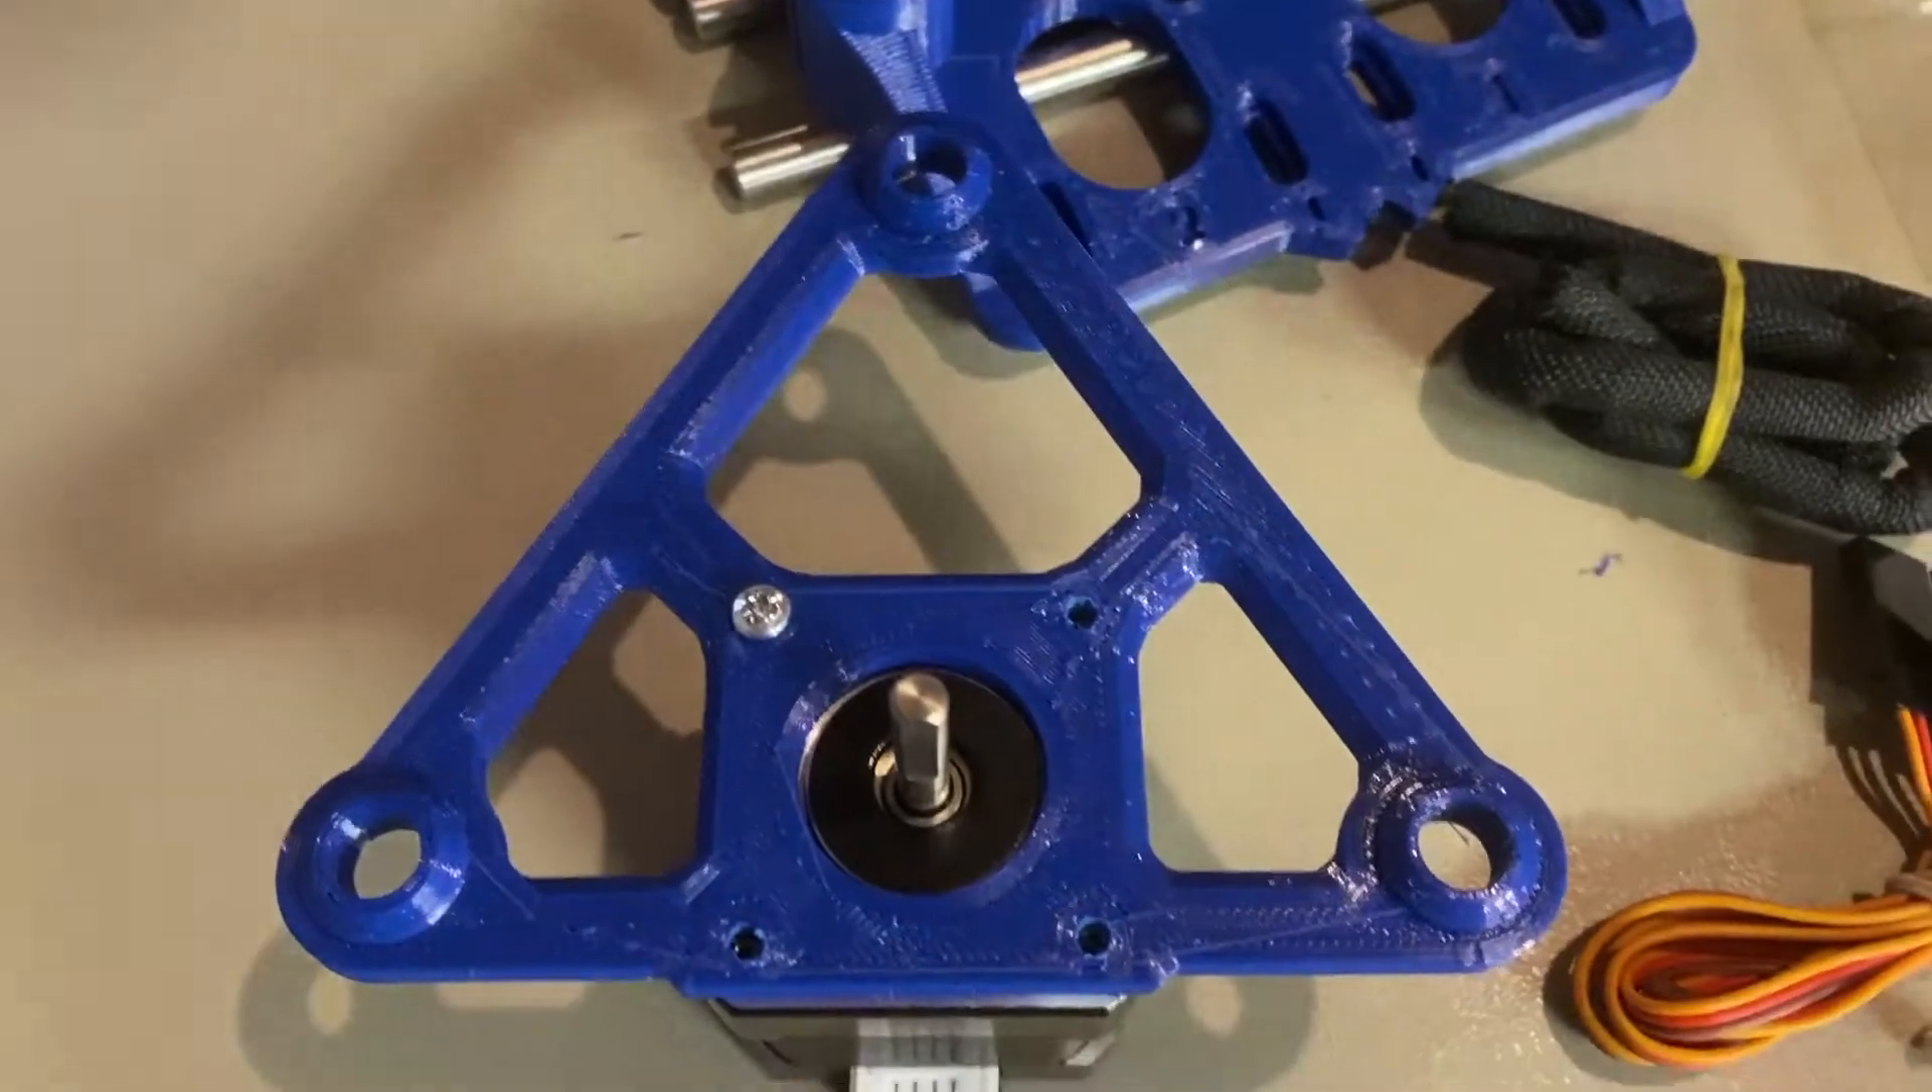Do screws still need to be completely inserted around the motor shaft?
Yes.